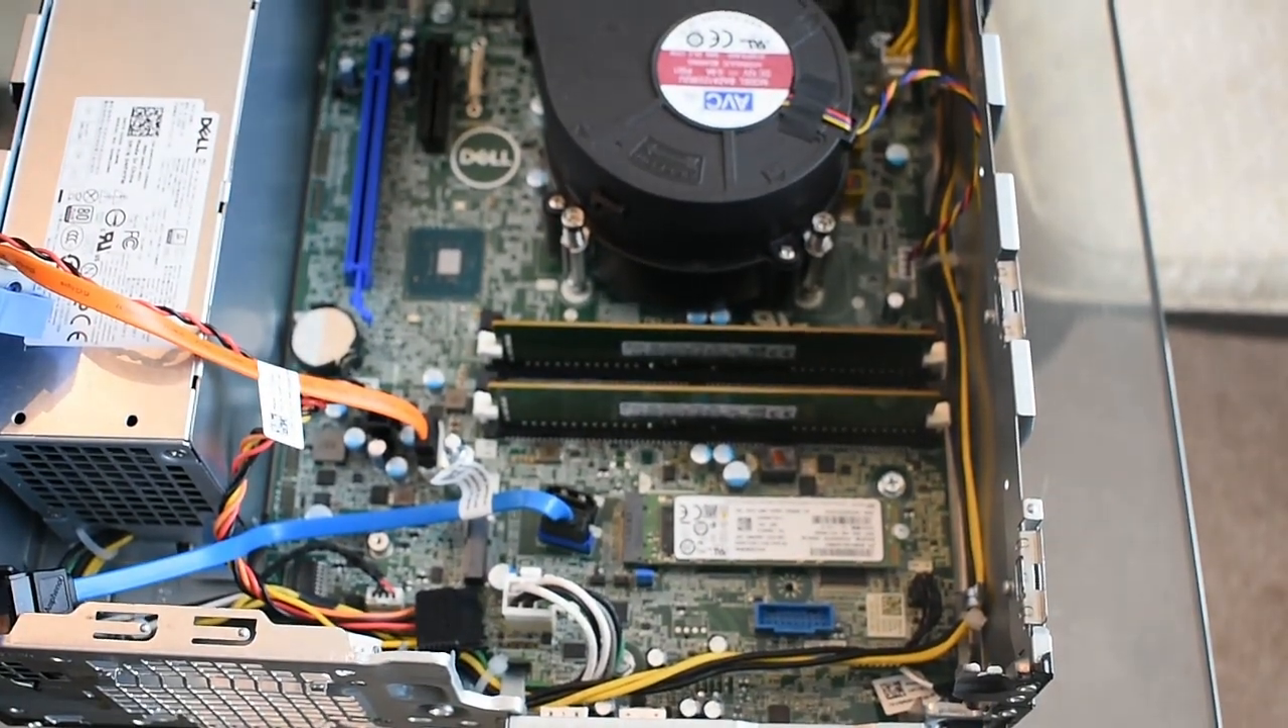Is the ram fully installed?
Yes.